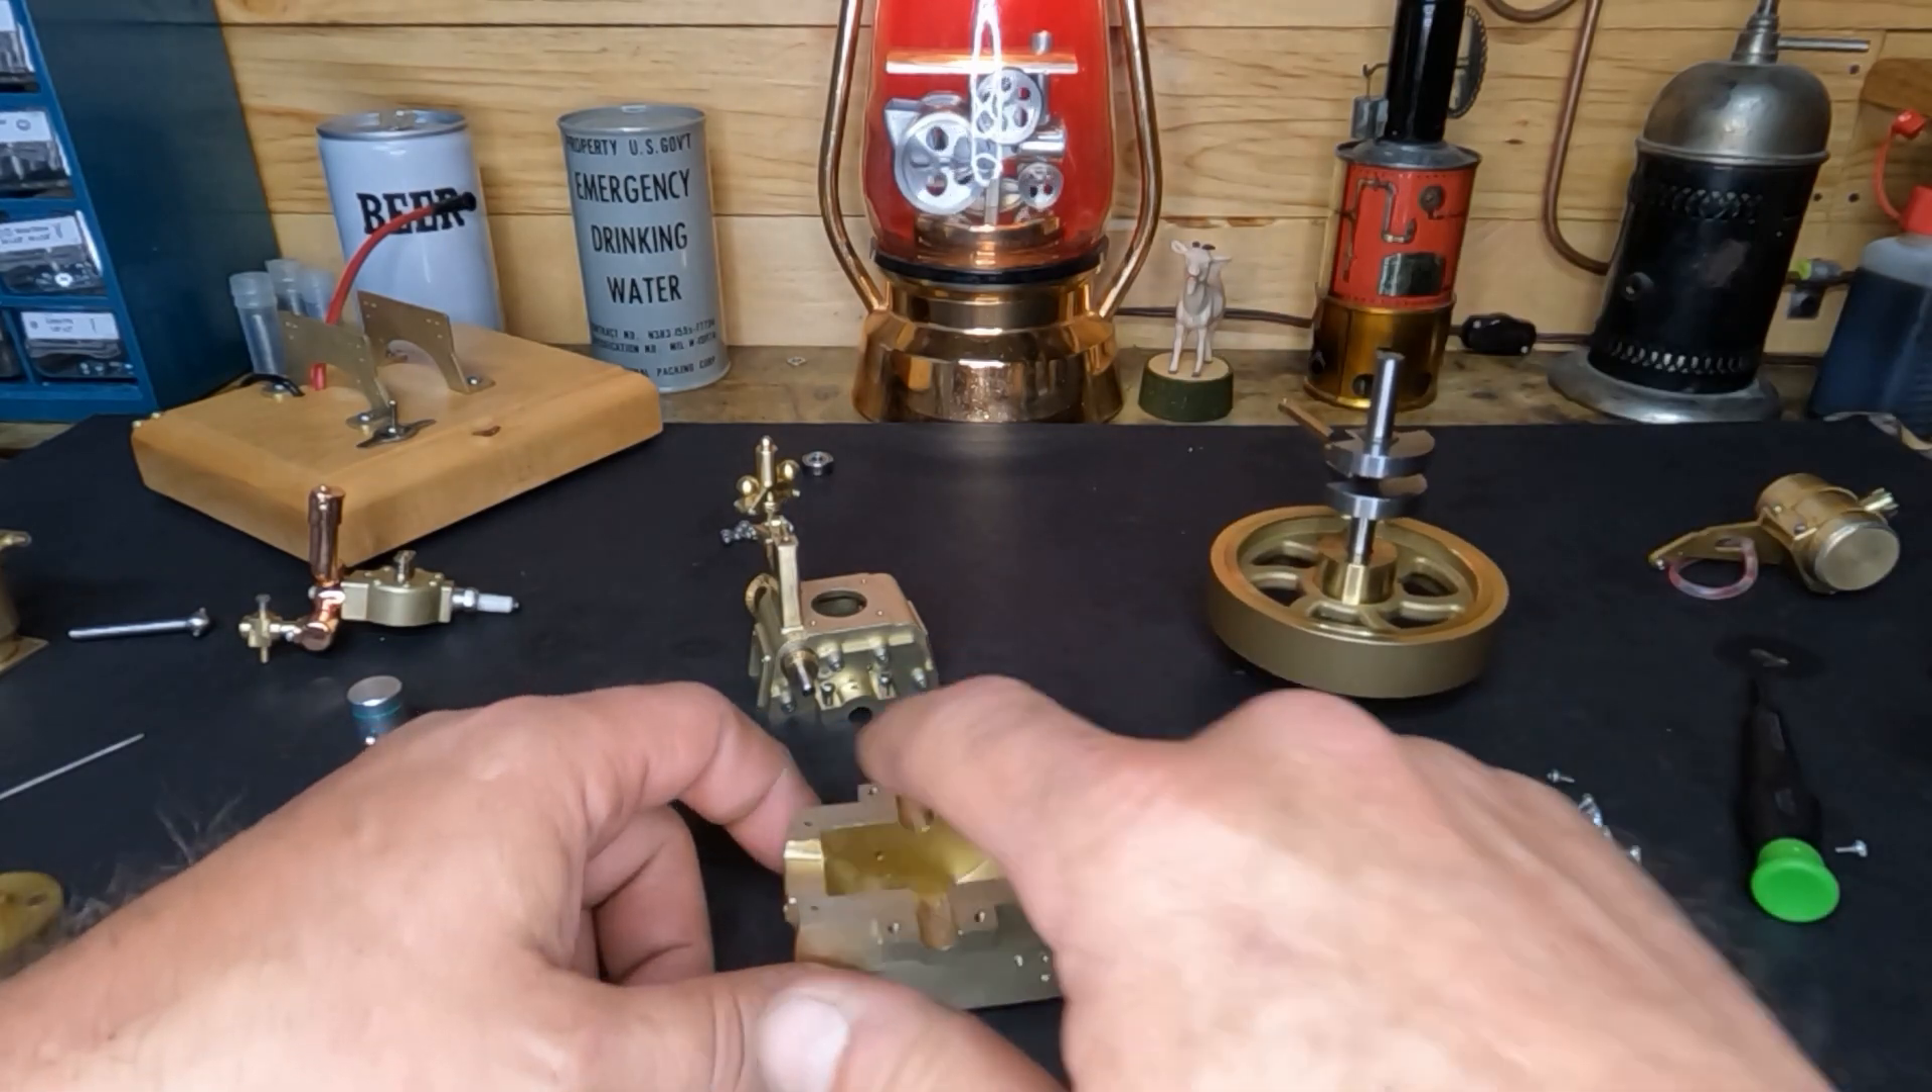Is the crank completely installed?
No.